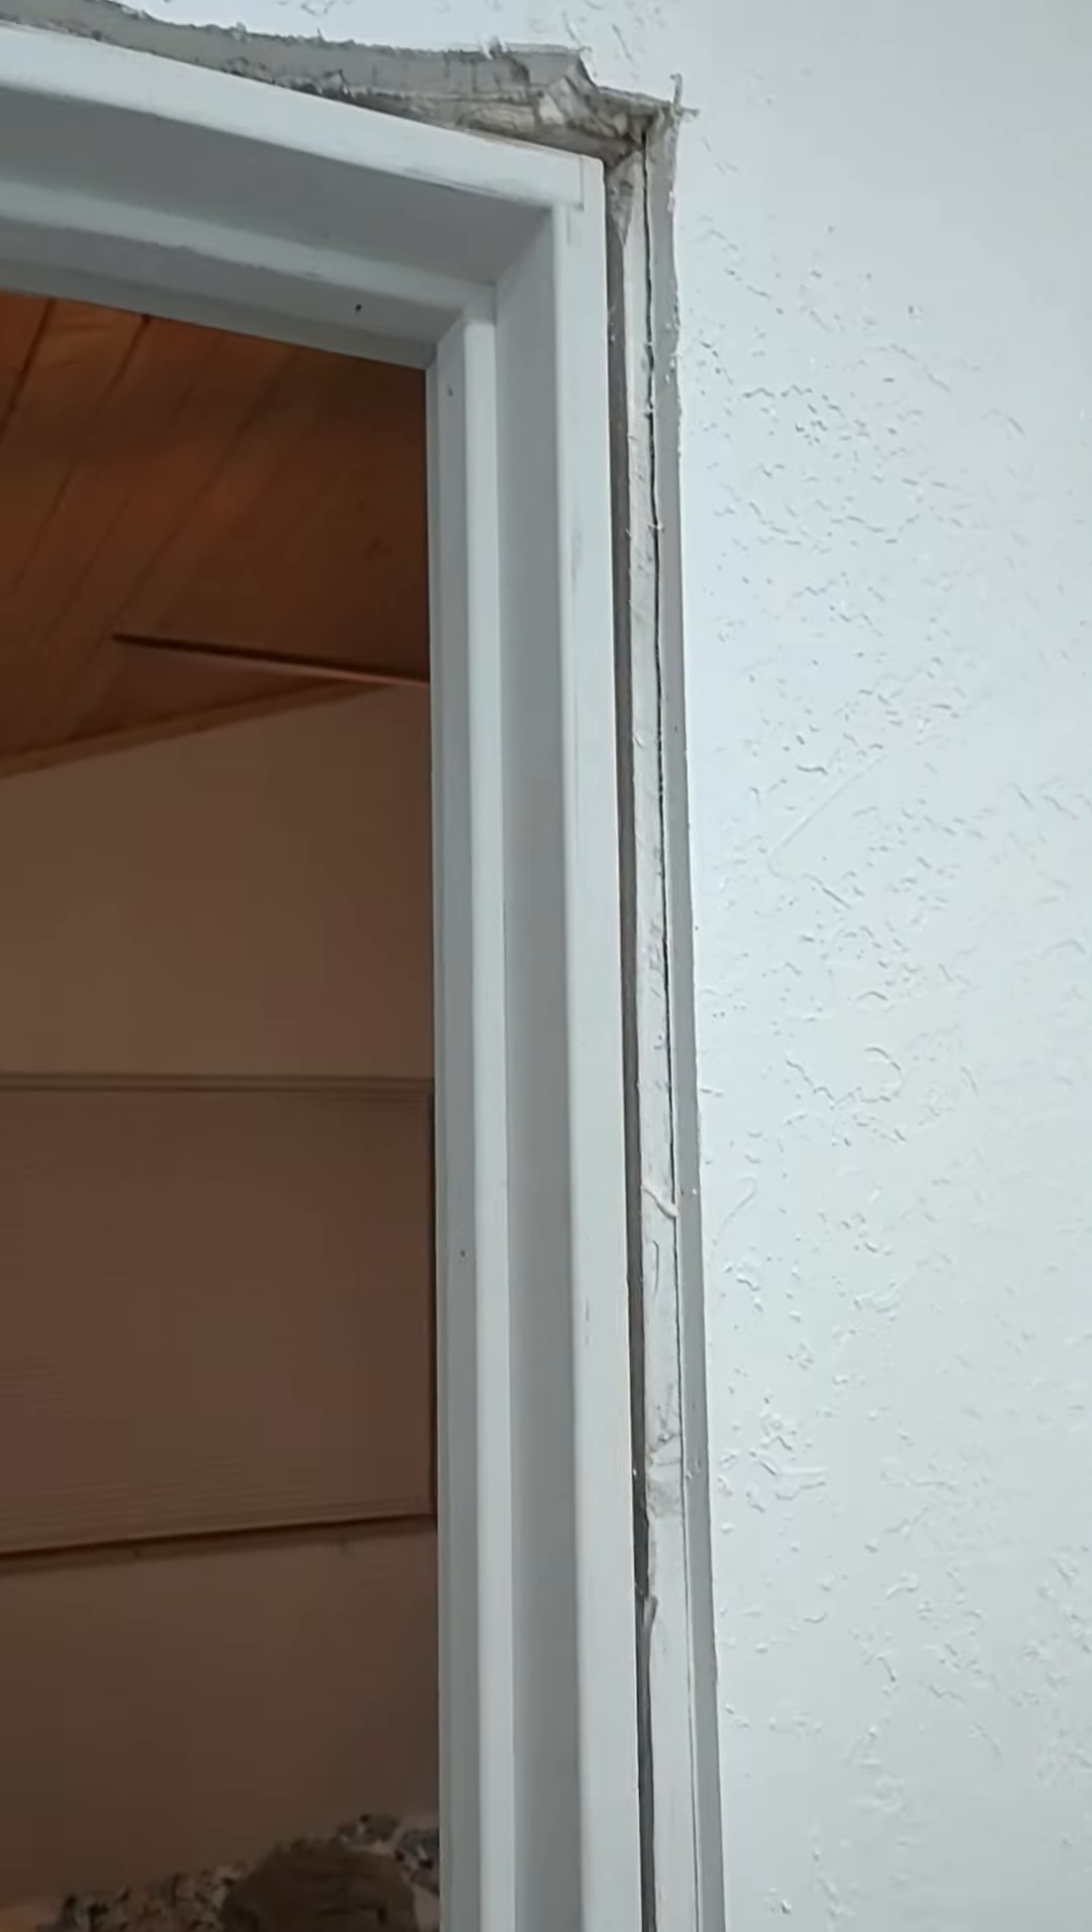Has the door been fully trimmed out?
No.